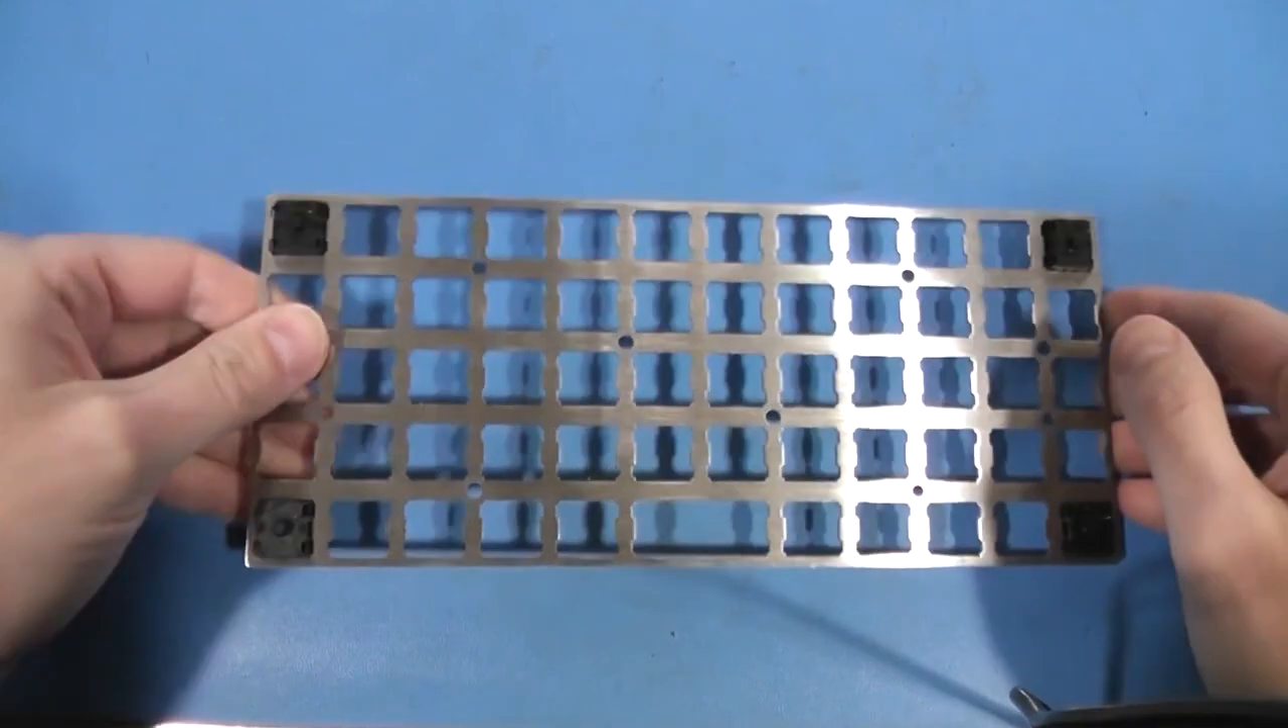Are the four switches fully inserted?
Yes.